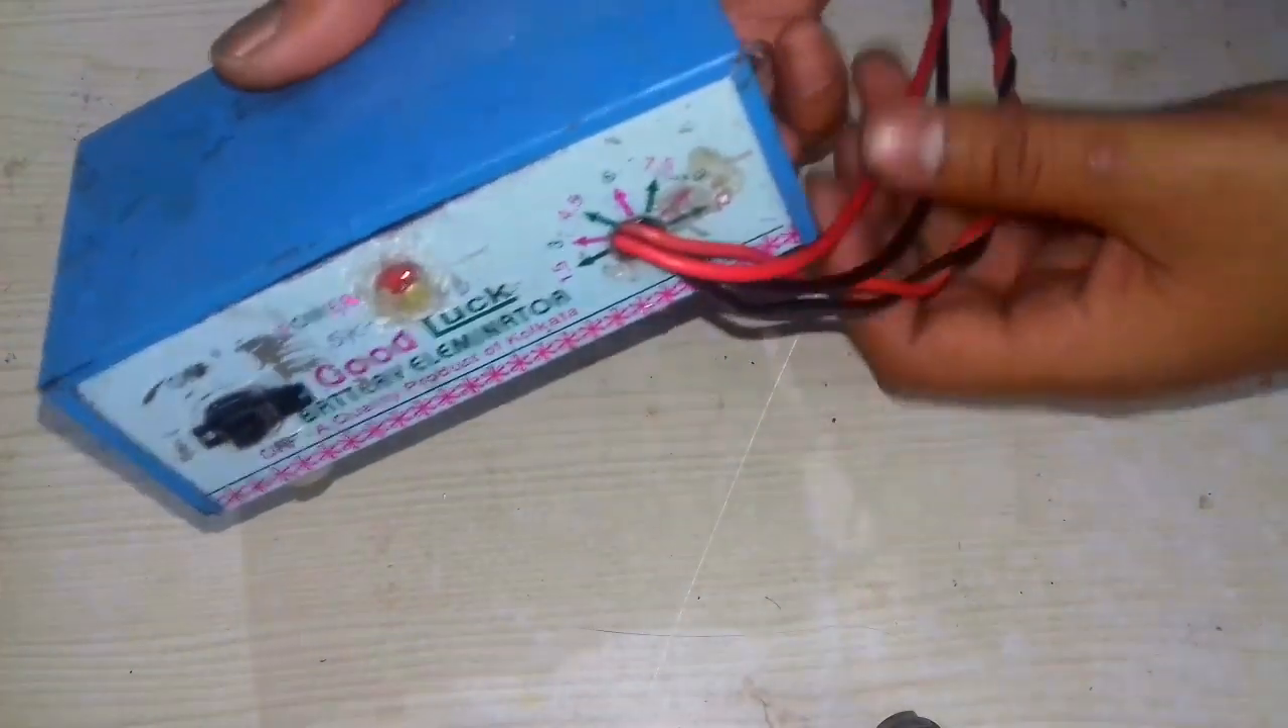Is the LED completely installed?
Yes.